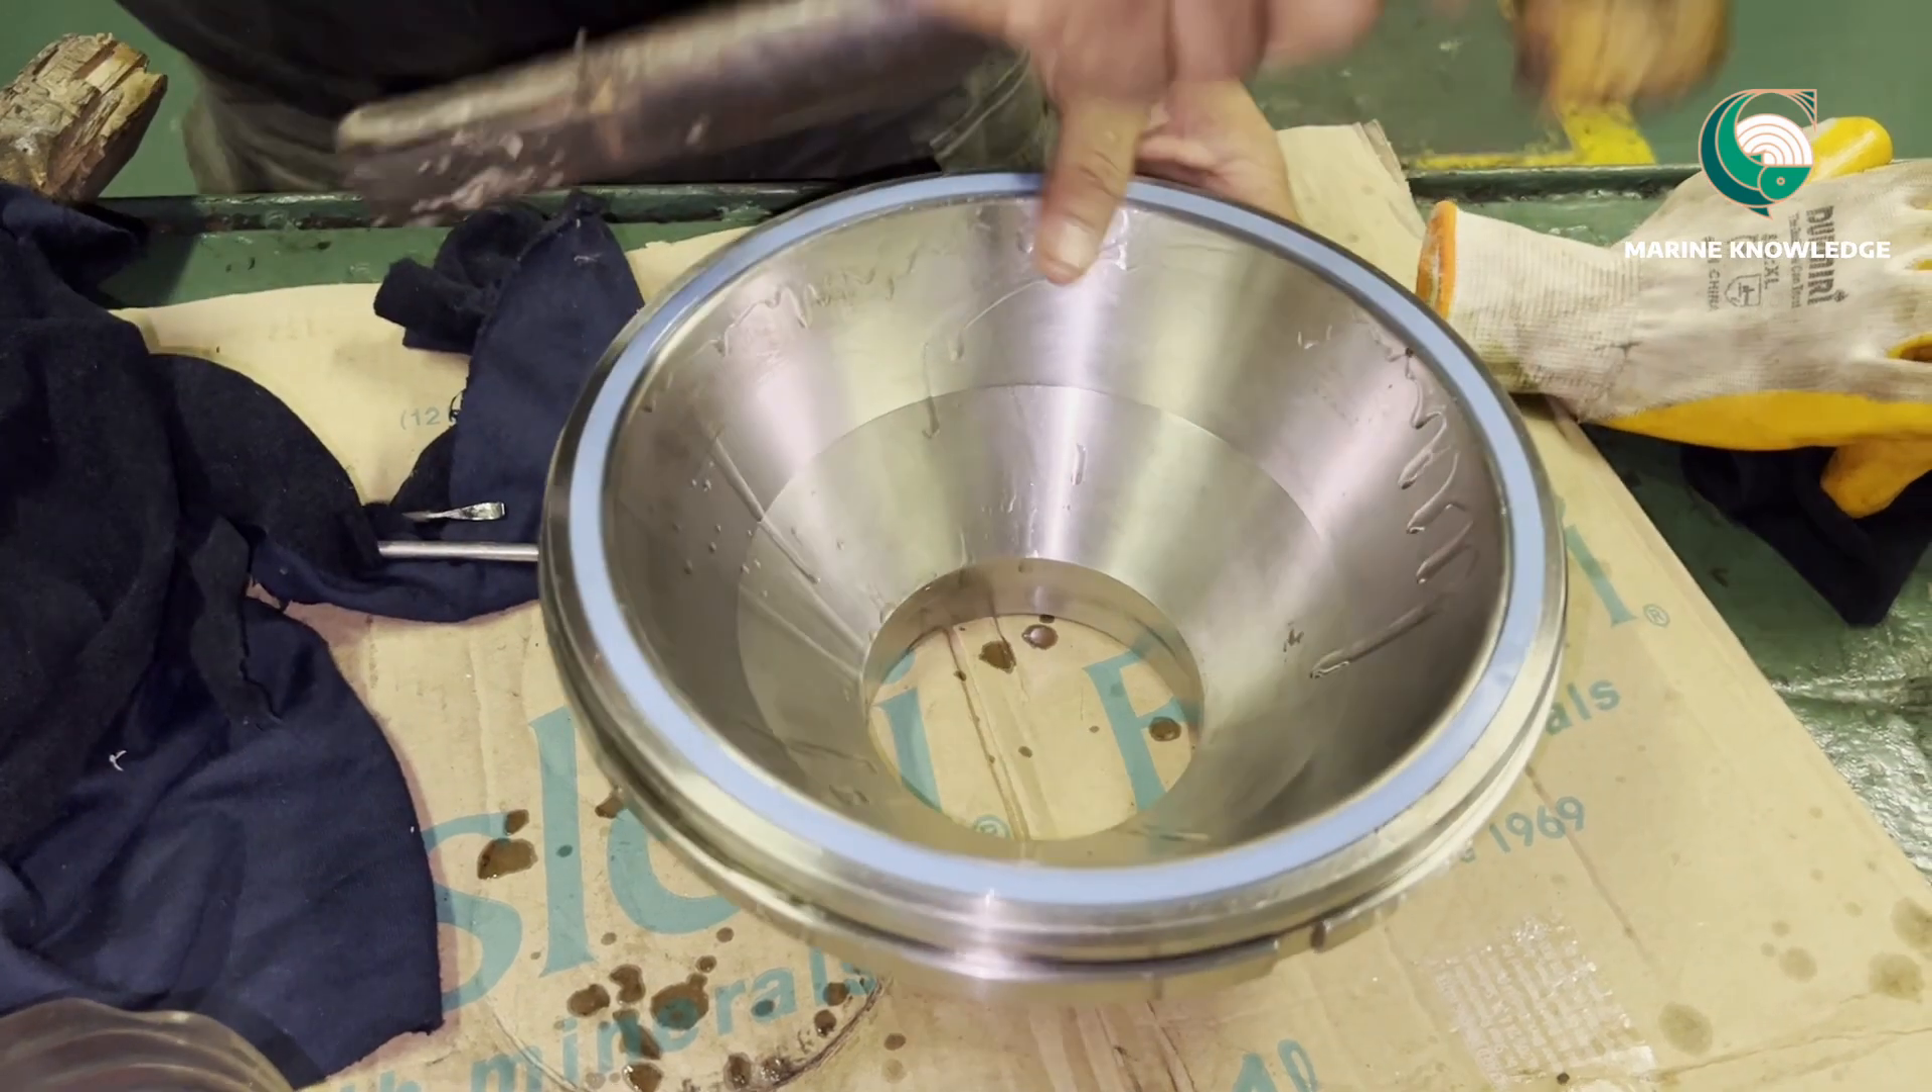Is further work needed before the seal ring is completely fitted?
No.